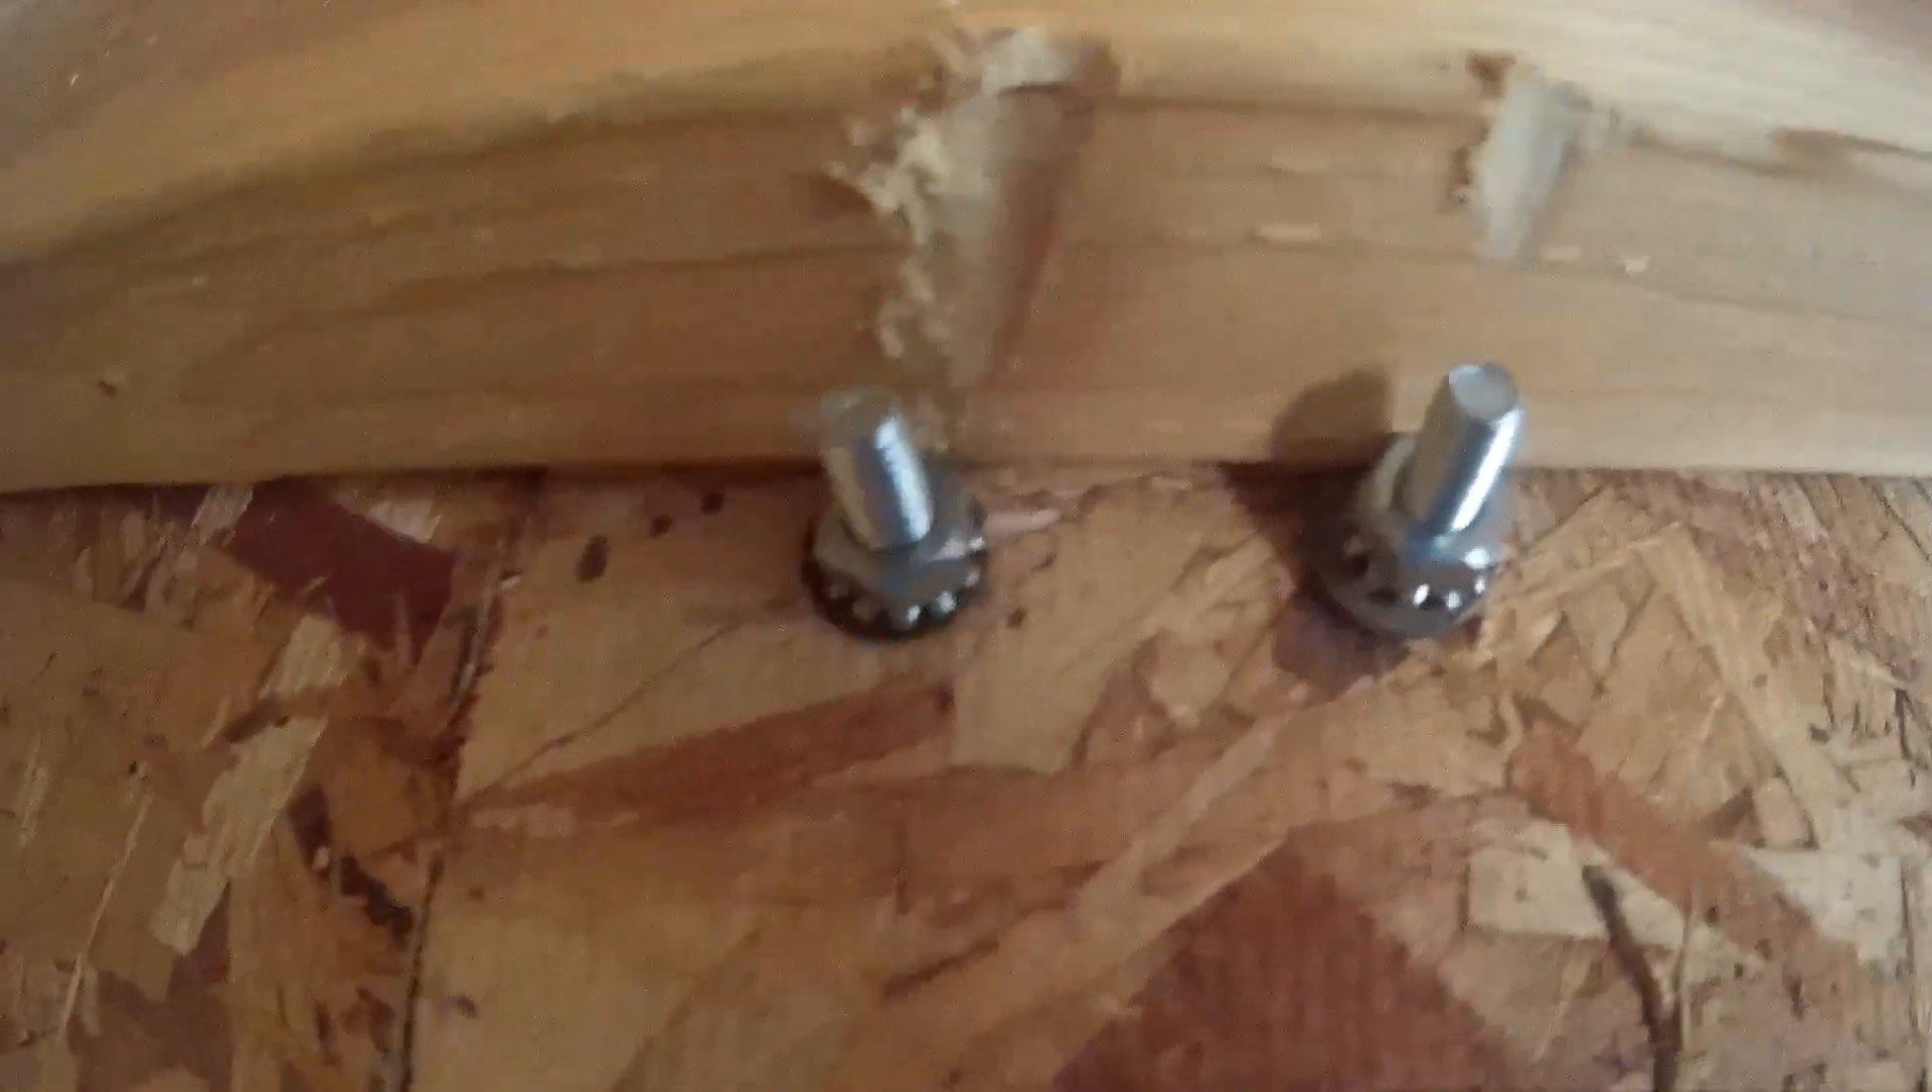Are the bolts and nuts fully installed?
Yes.